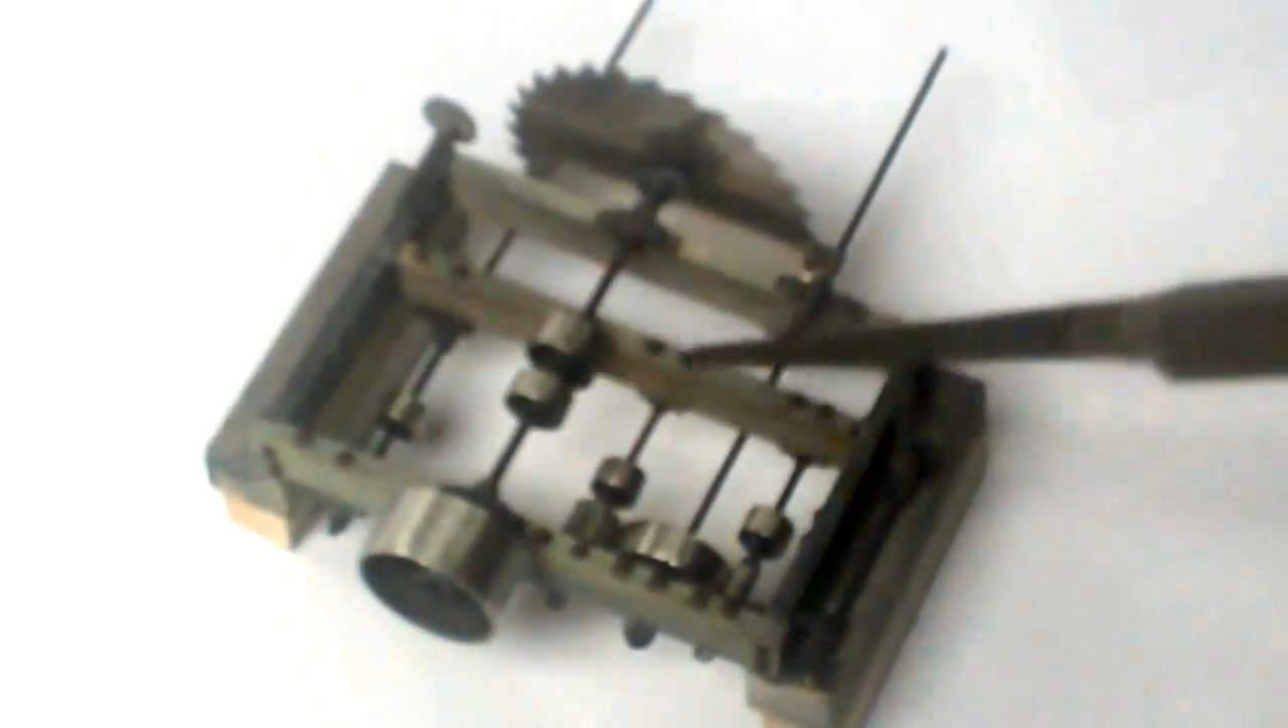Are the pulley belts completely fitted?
No.